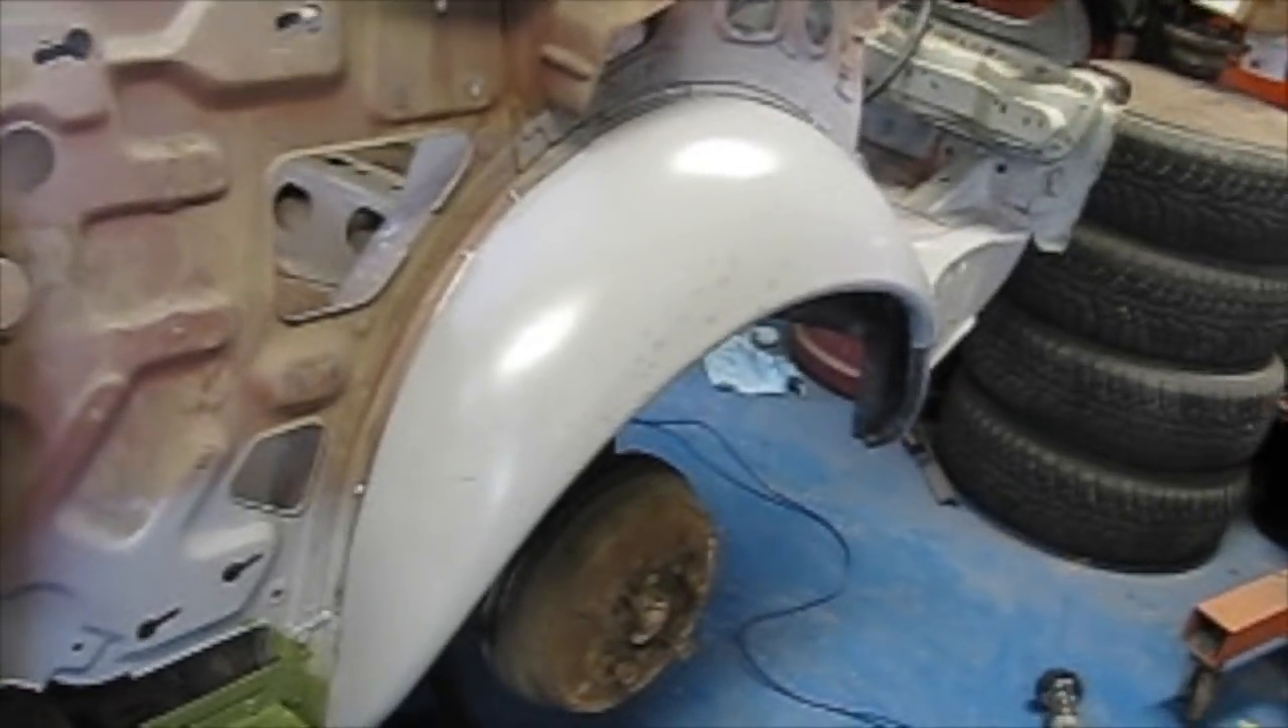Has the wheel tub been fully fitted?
Yes.